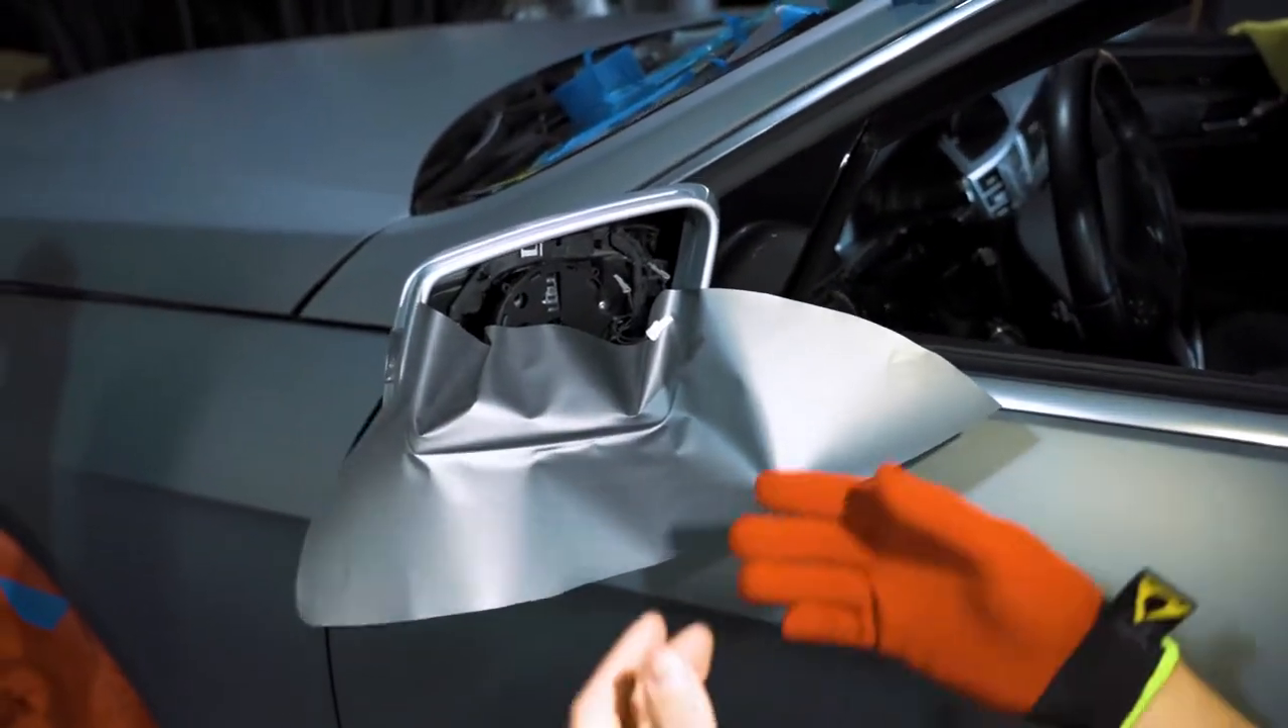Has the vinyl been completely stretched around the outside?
No.